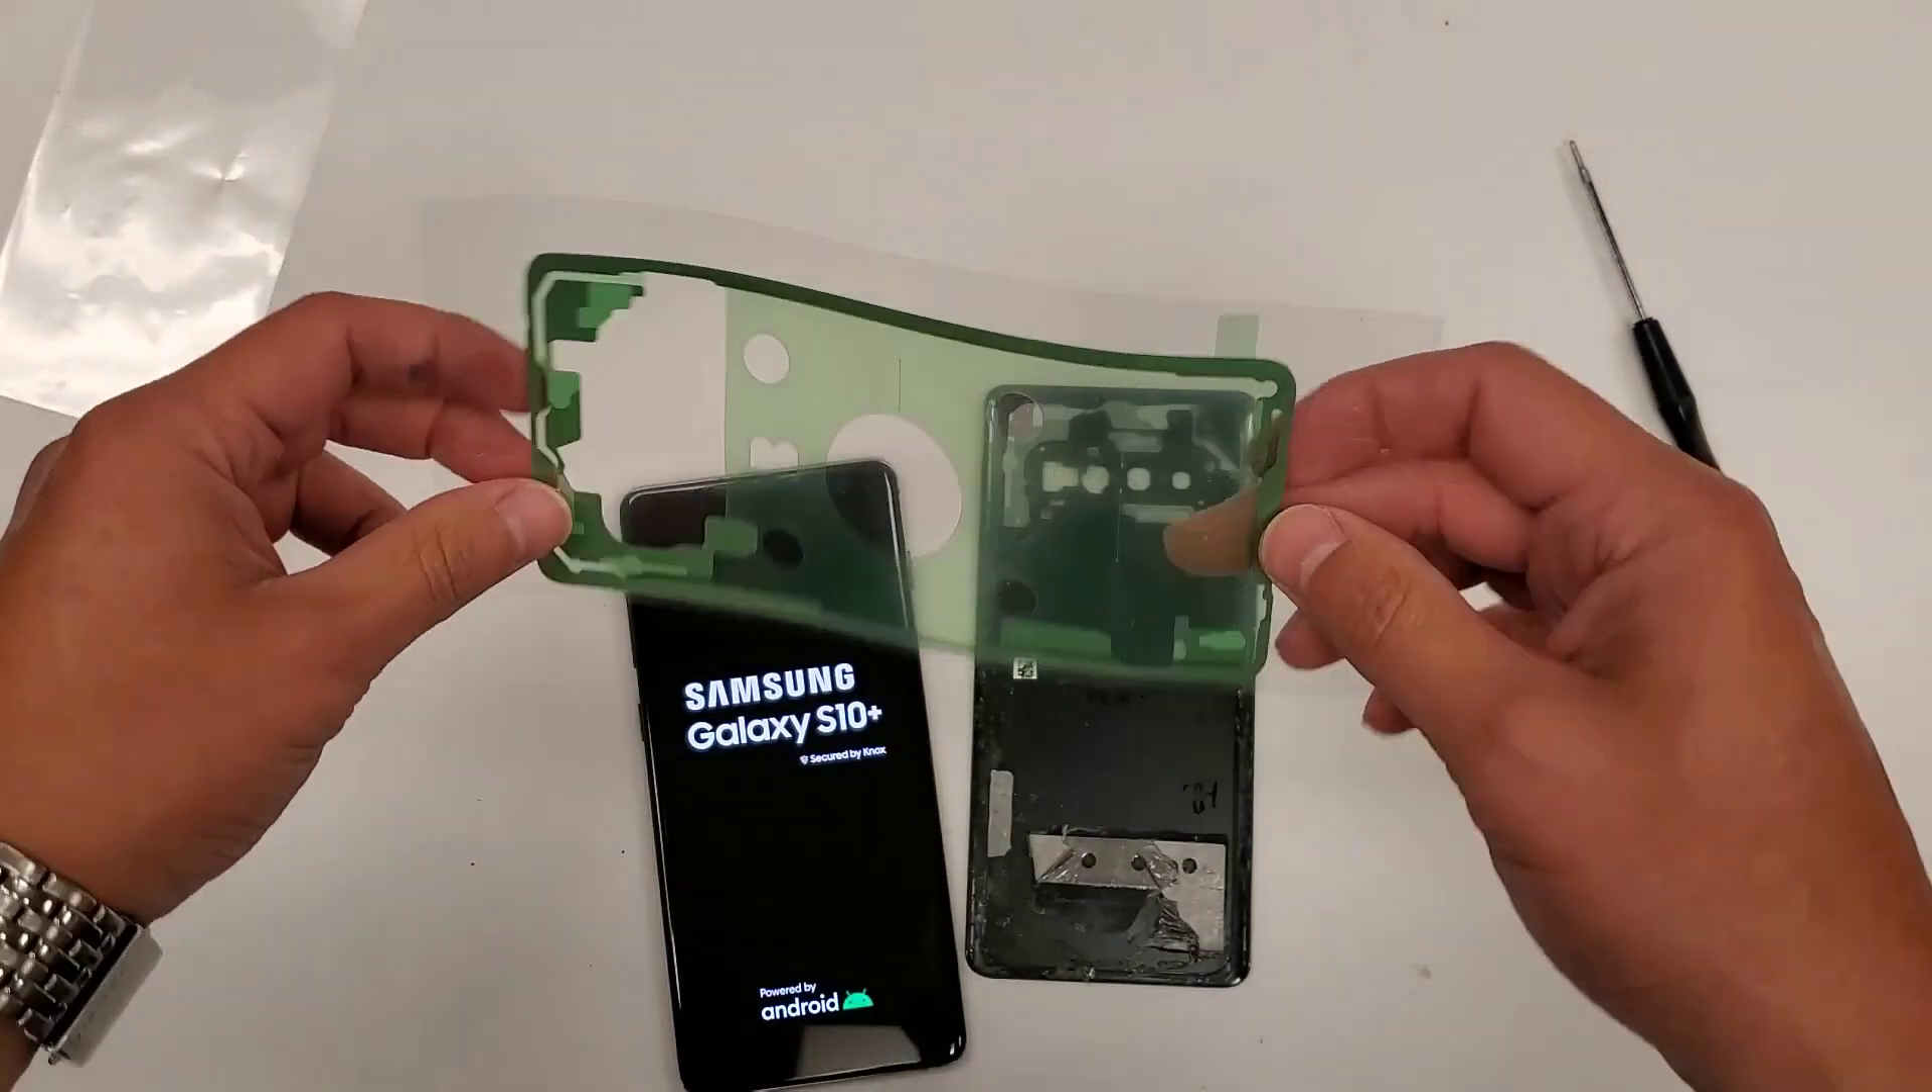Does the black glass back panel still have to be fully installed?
Yes.